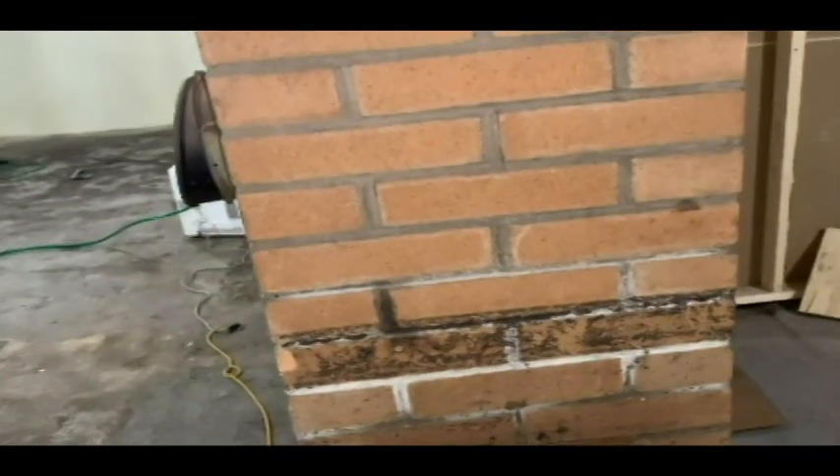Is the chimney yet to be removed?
Yes.